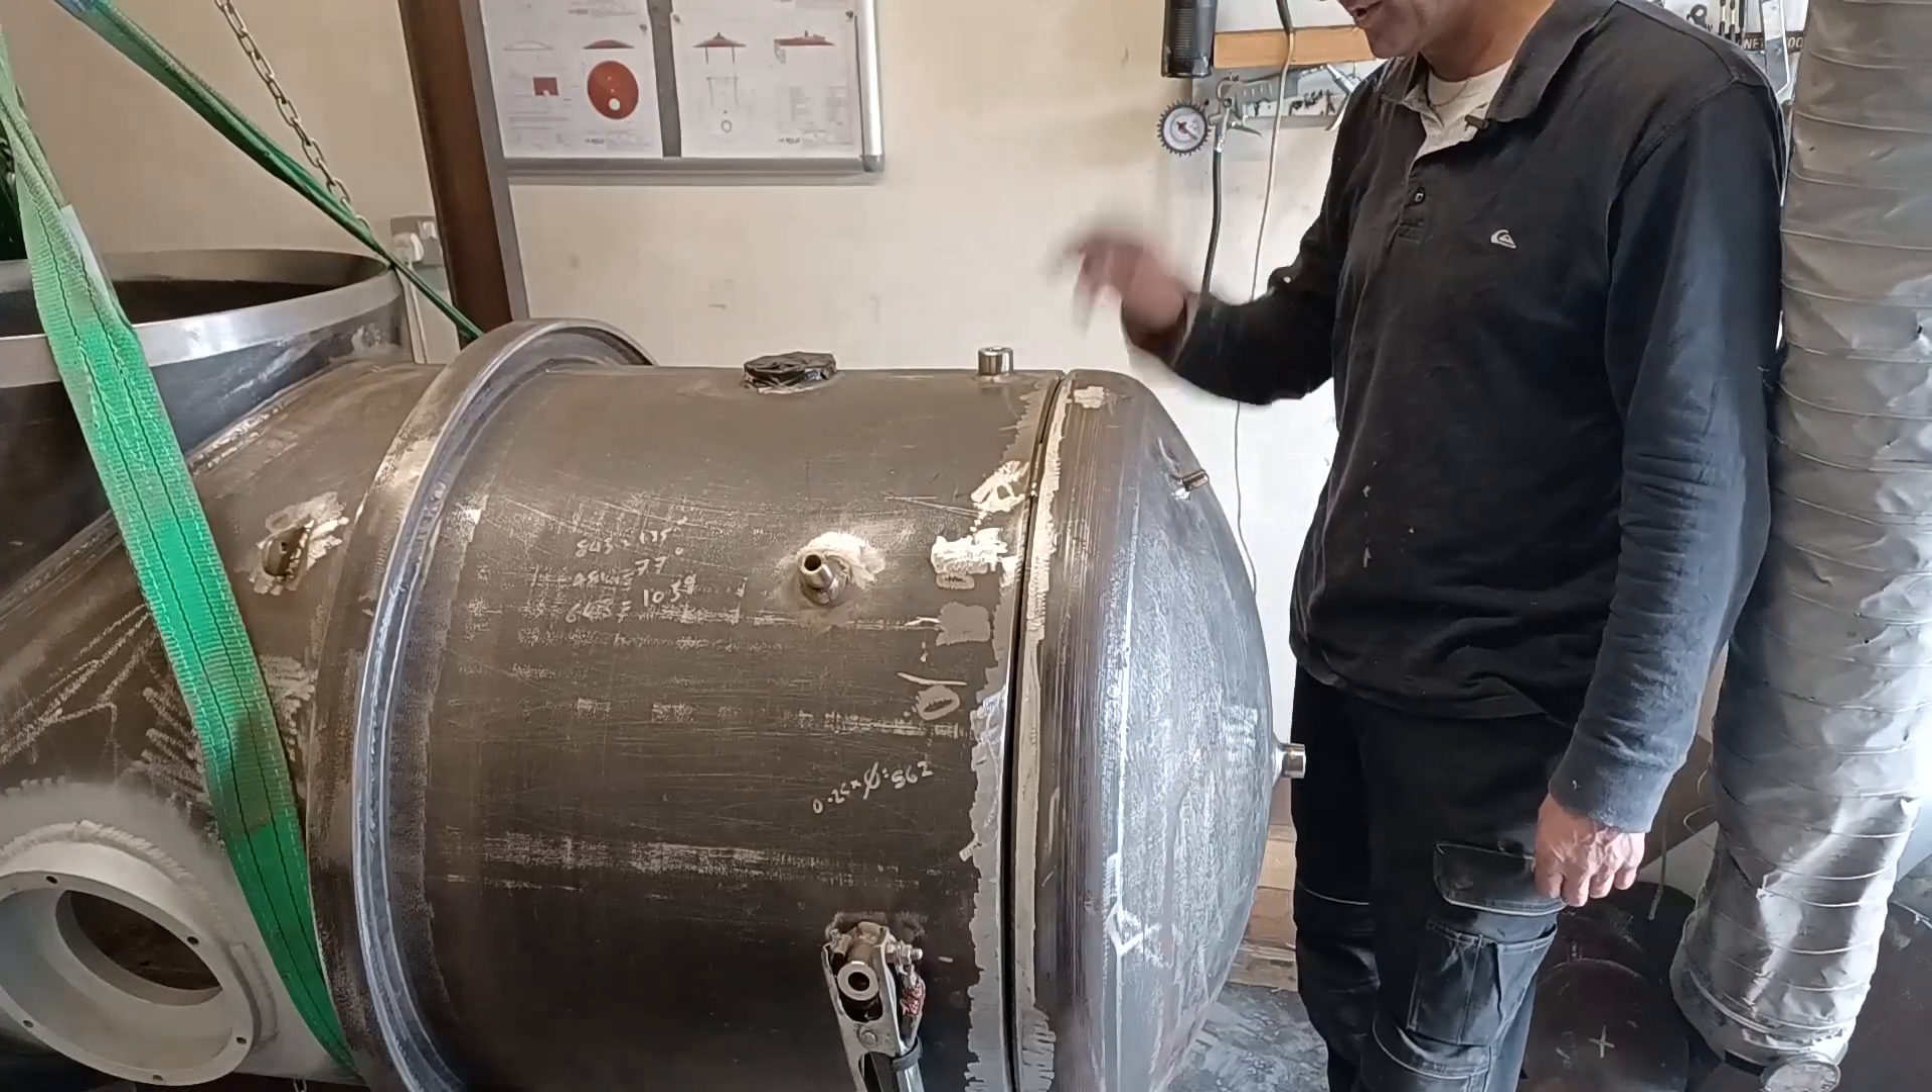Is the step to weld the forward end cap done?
No.